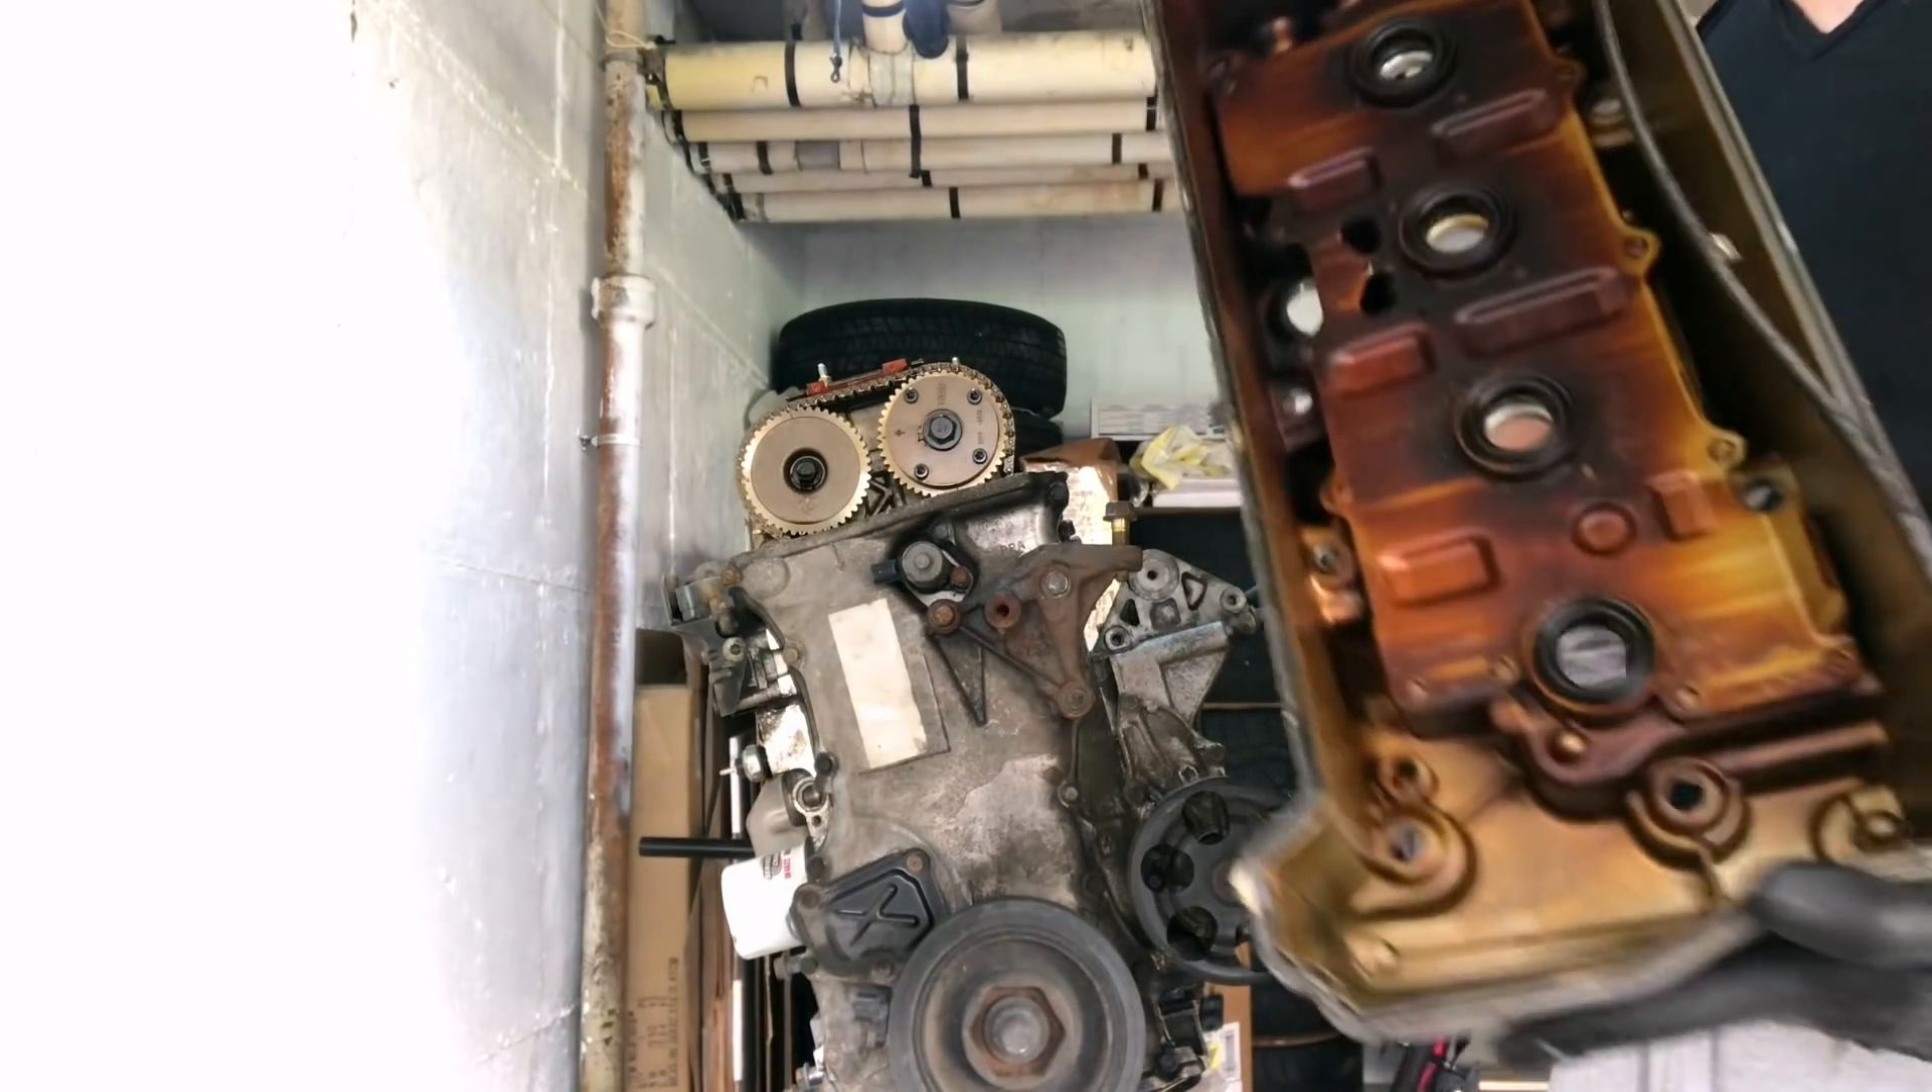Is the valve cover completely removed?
Yes.